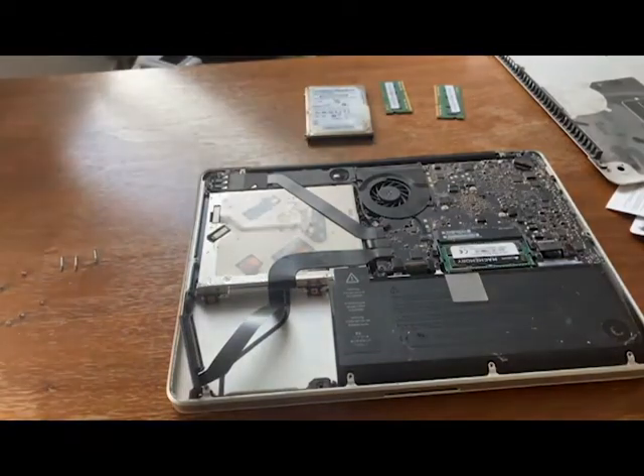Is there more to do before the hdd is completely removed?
No.